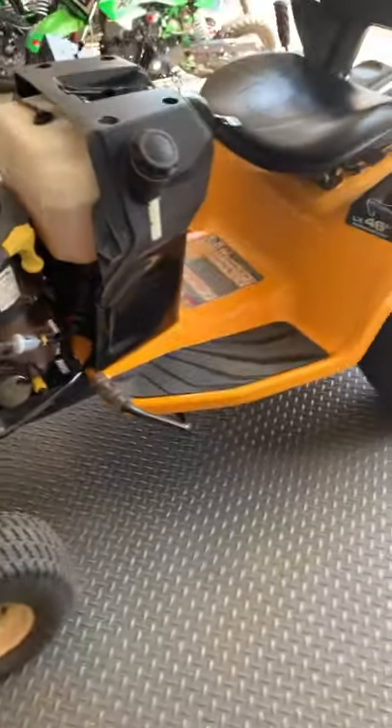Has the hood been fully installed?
No.